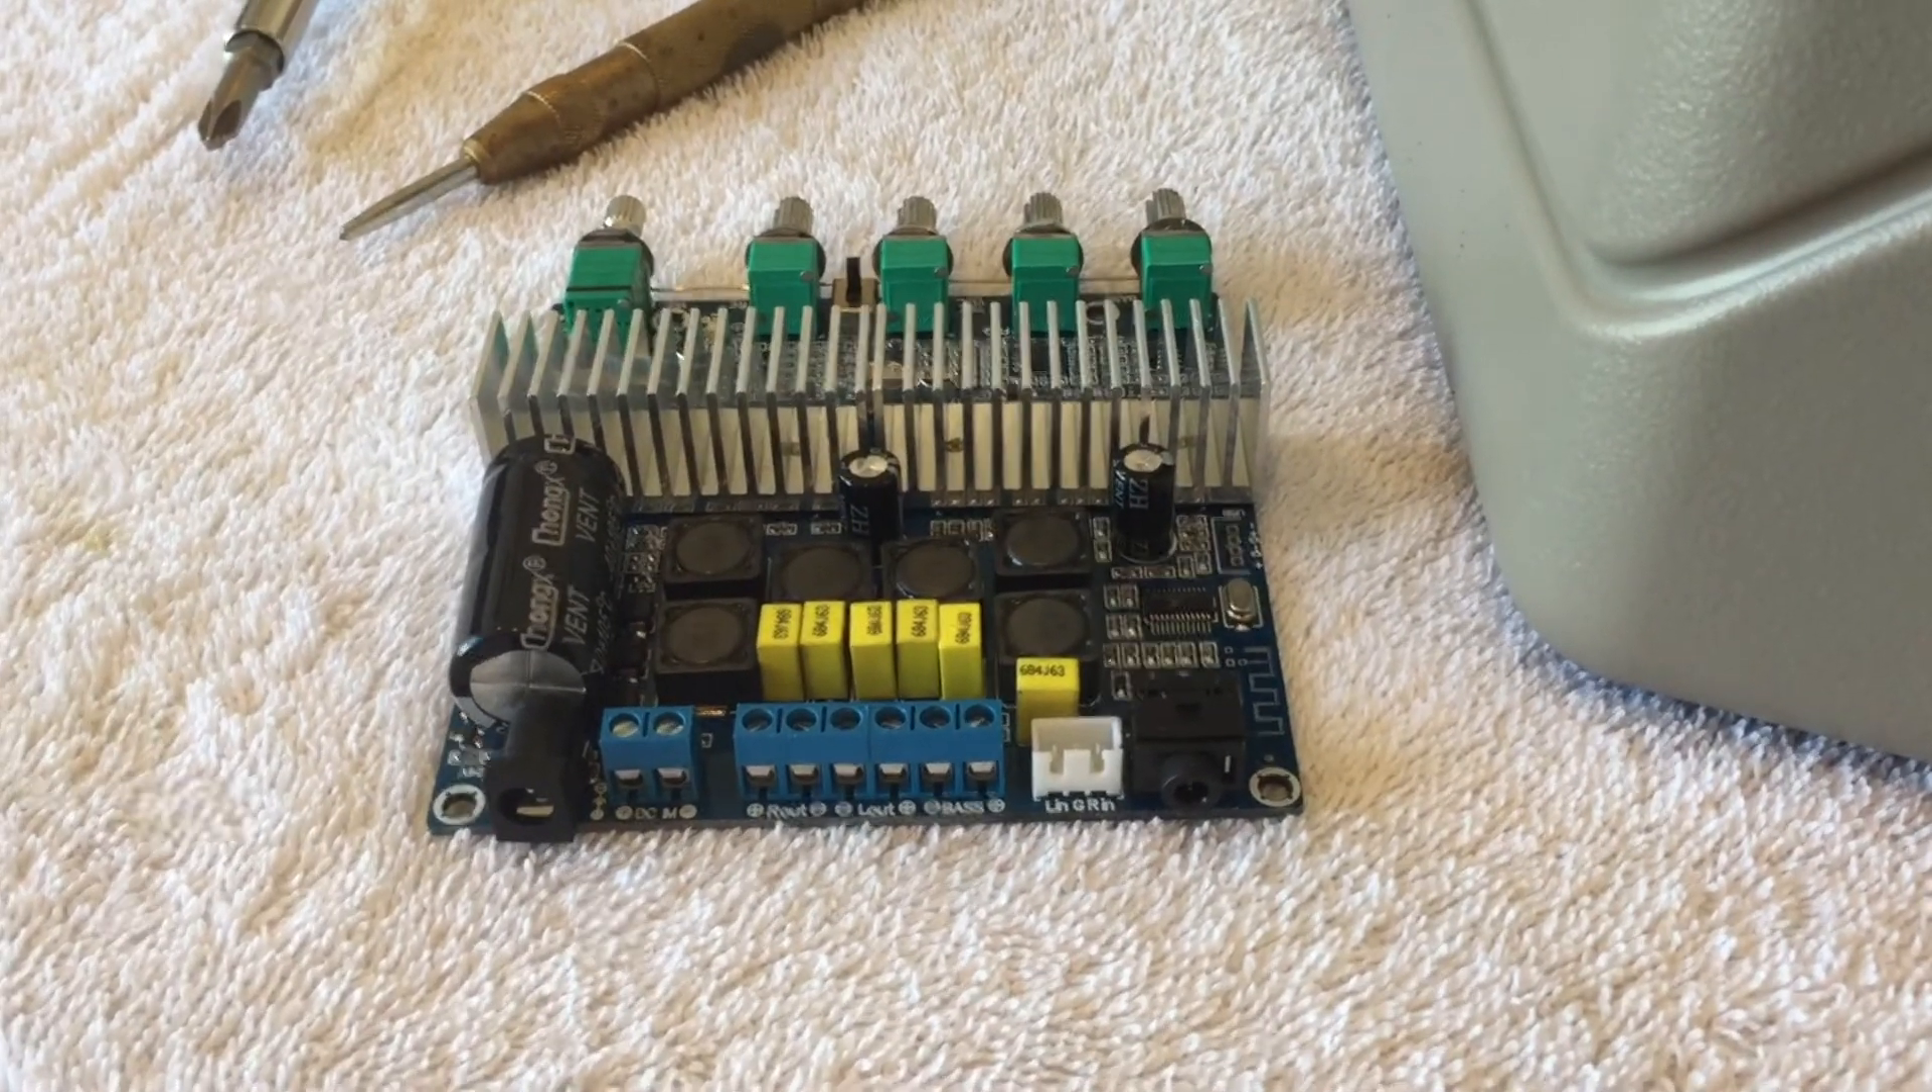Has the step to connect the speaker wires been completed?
No.